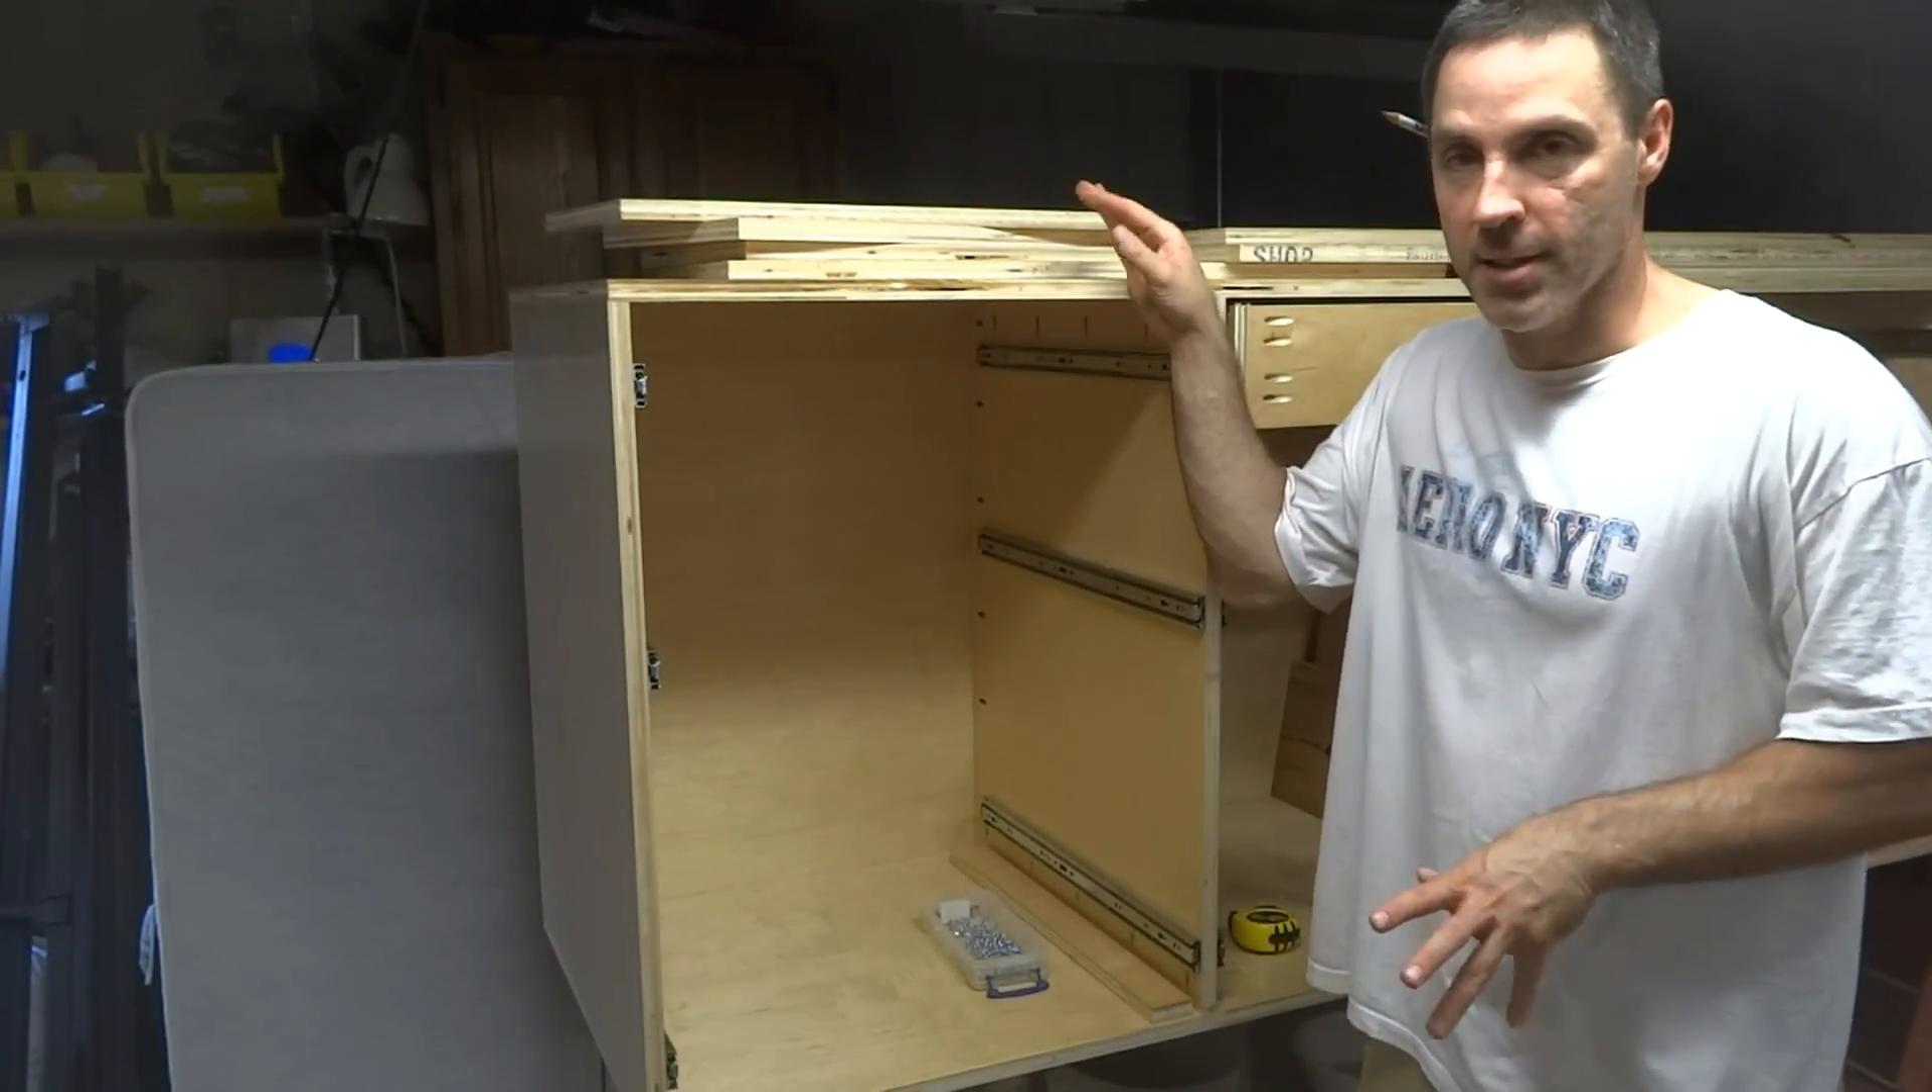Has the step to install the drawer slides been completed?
Yes.